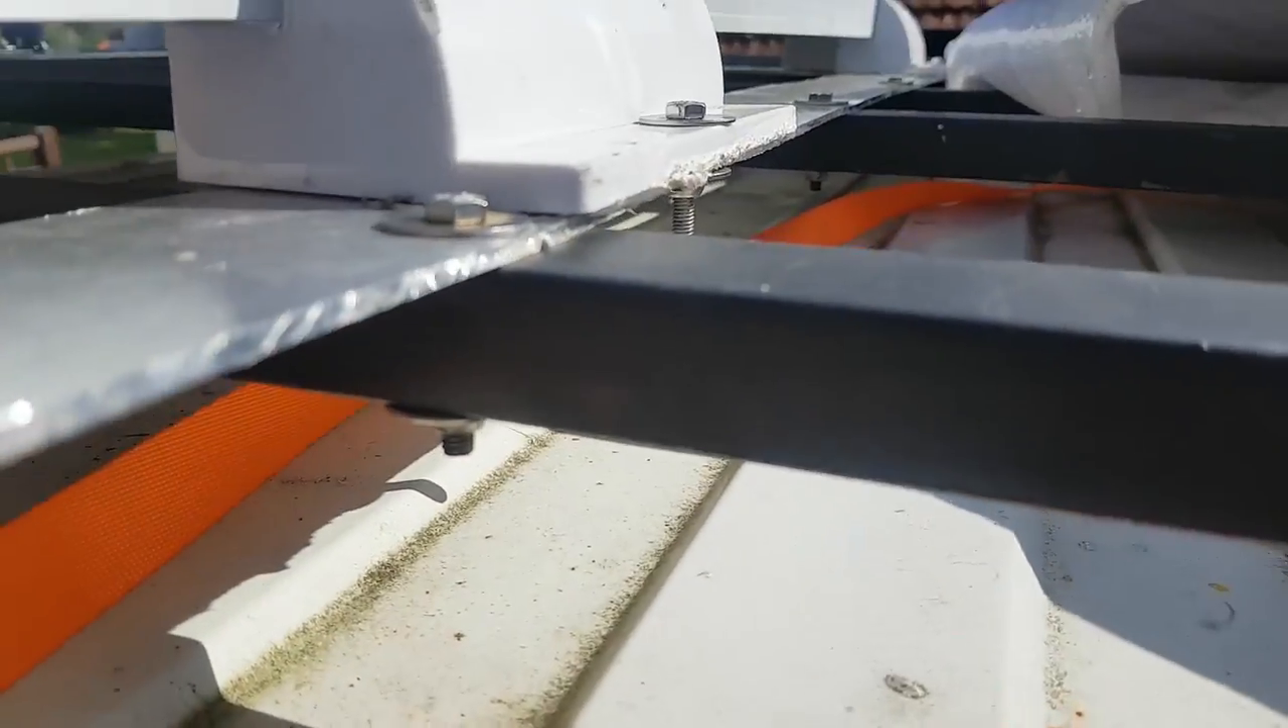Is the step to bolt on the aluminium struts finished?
Yes.